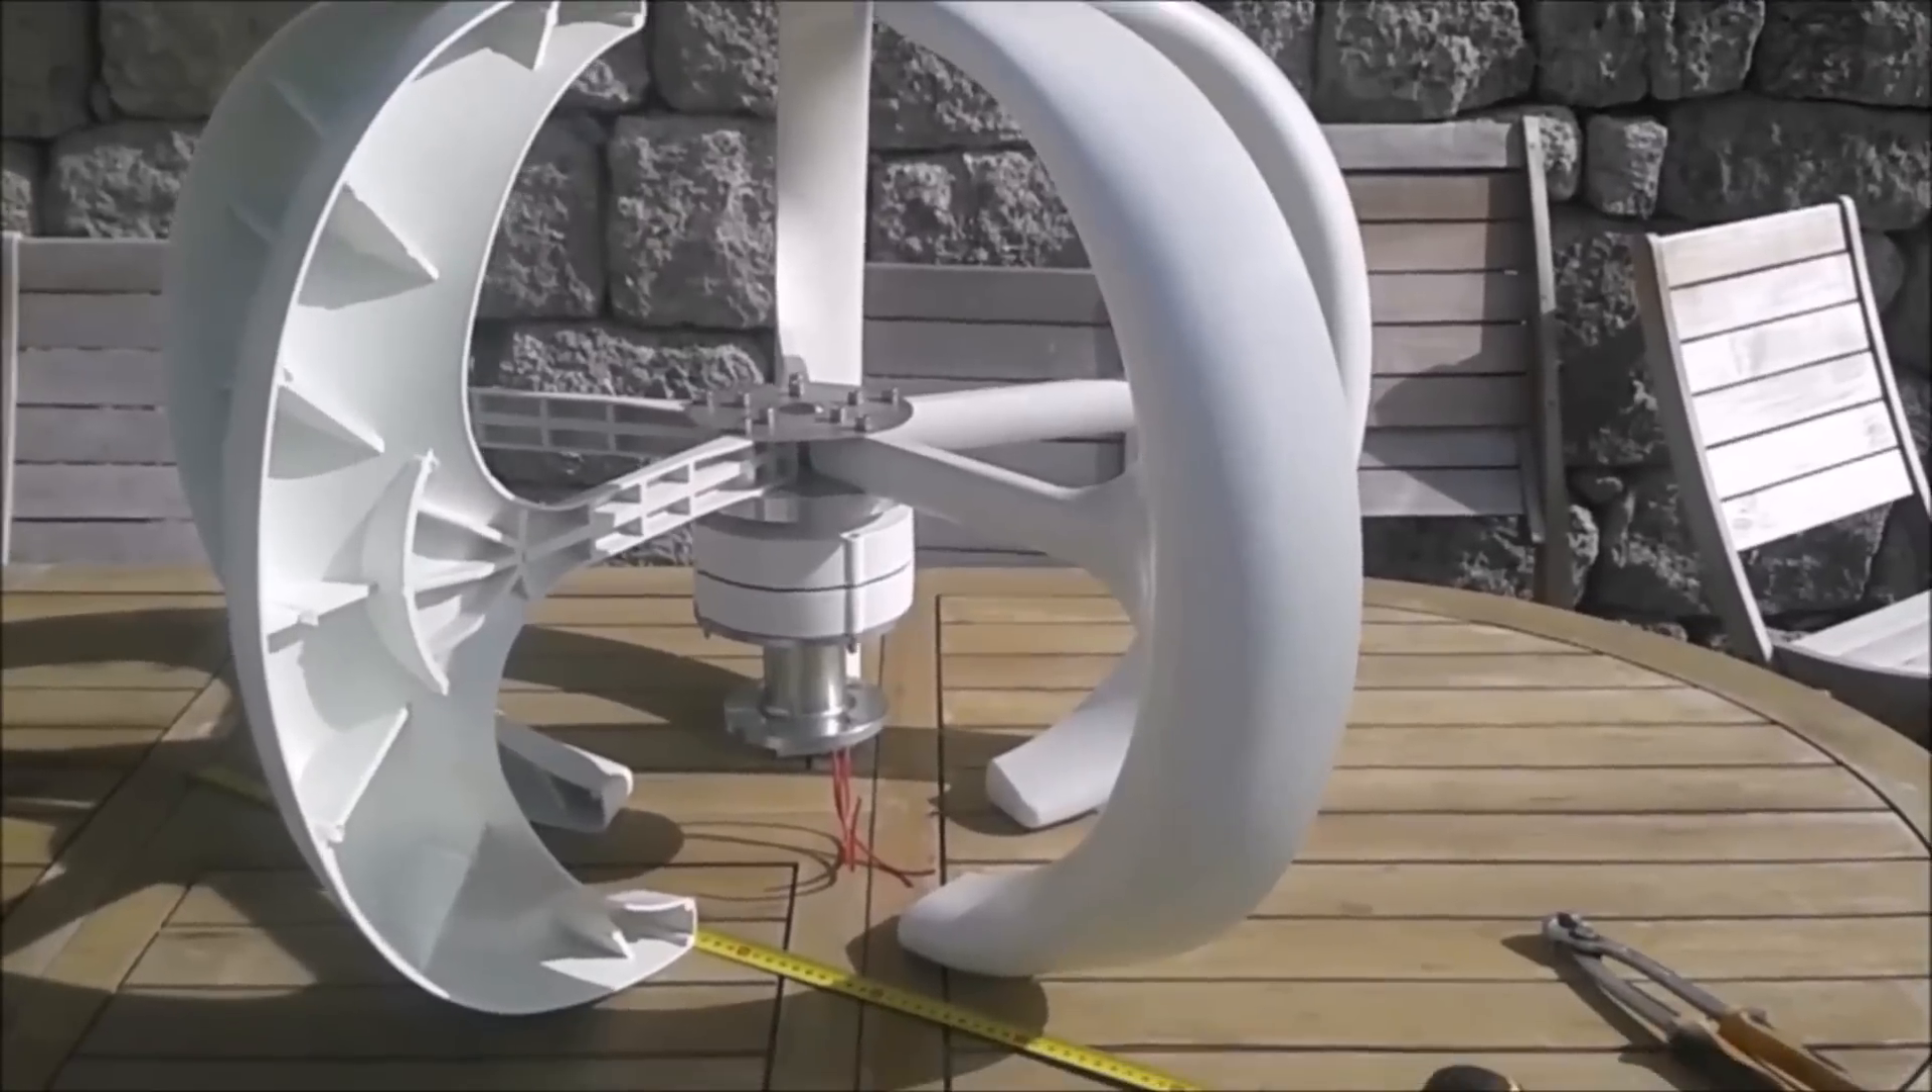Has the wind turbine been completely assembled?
Yes.